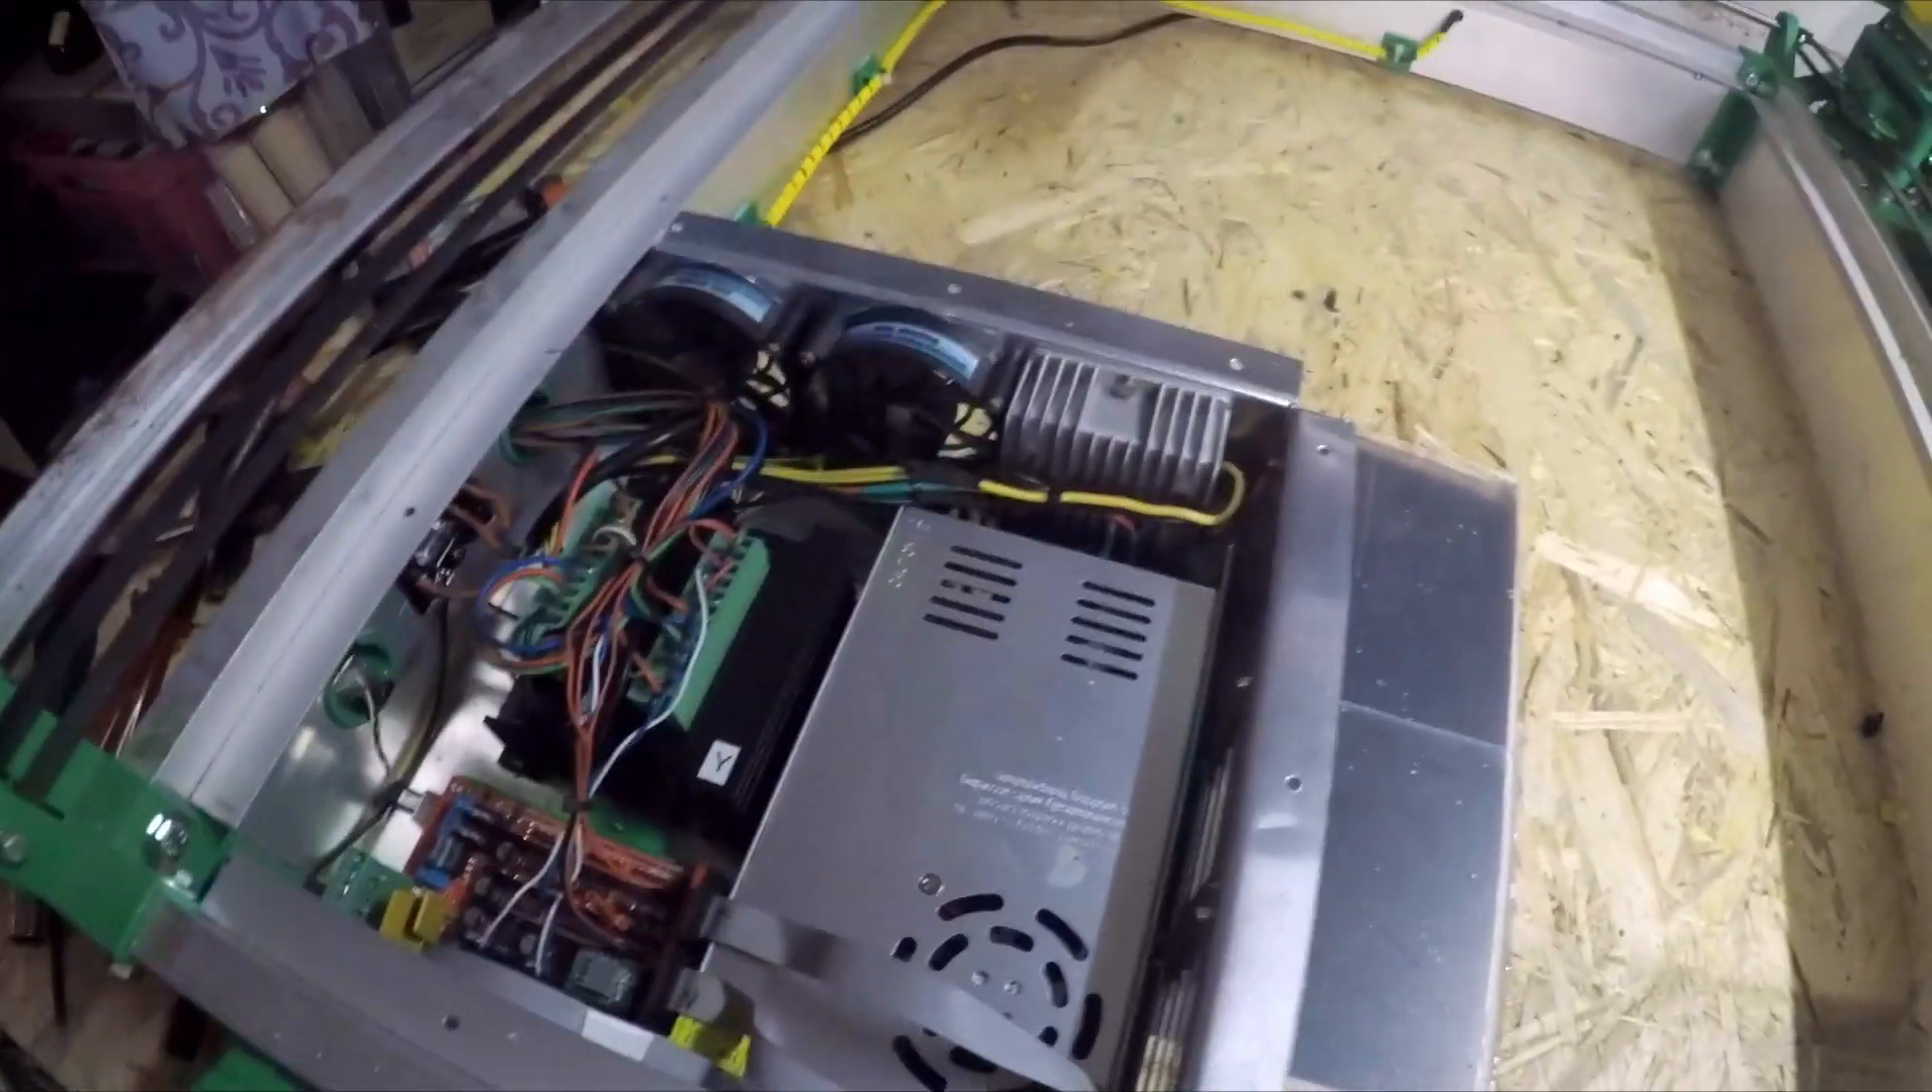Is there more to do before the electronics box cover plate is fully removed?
No.